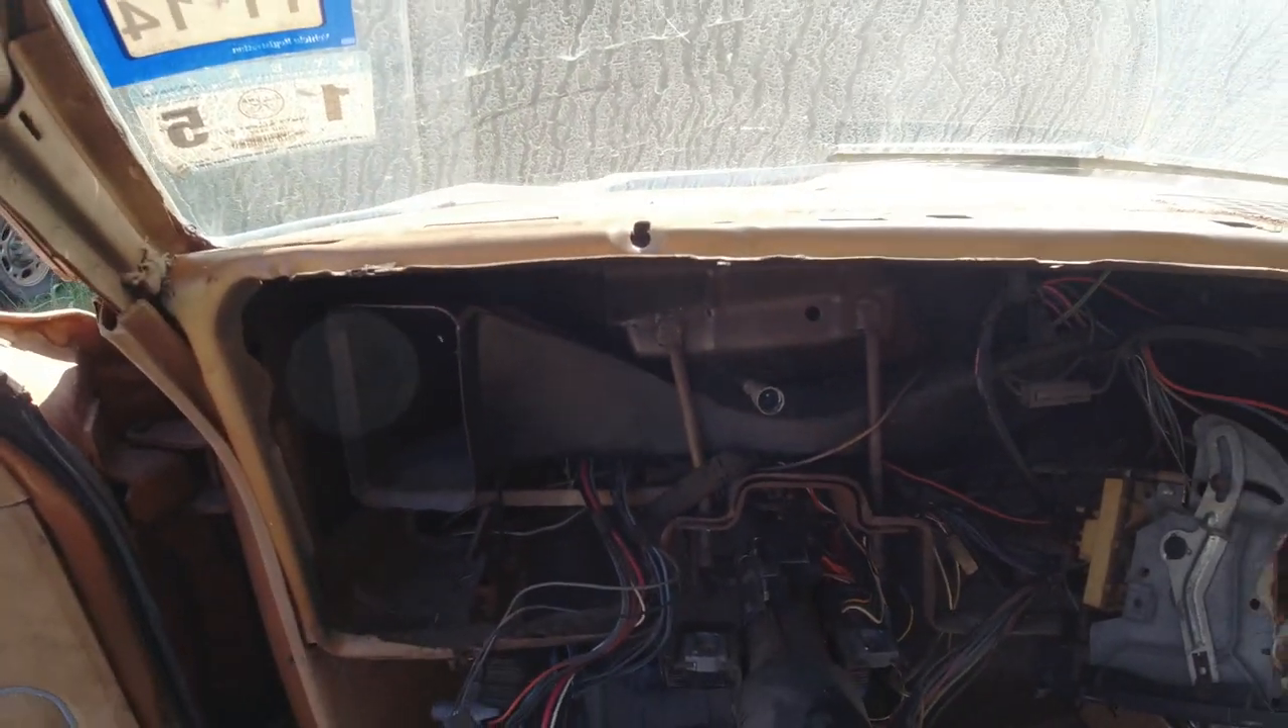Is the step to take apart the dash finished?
Yes.